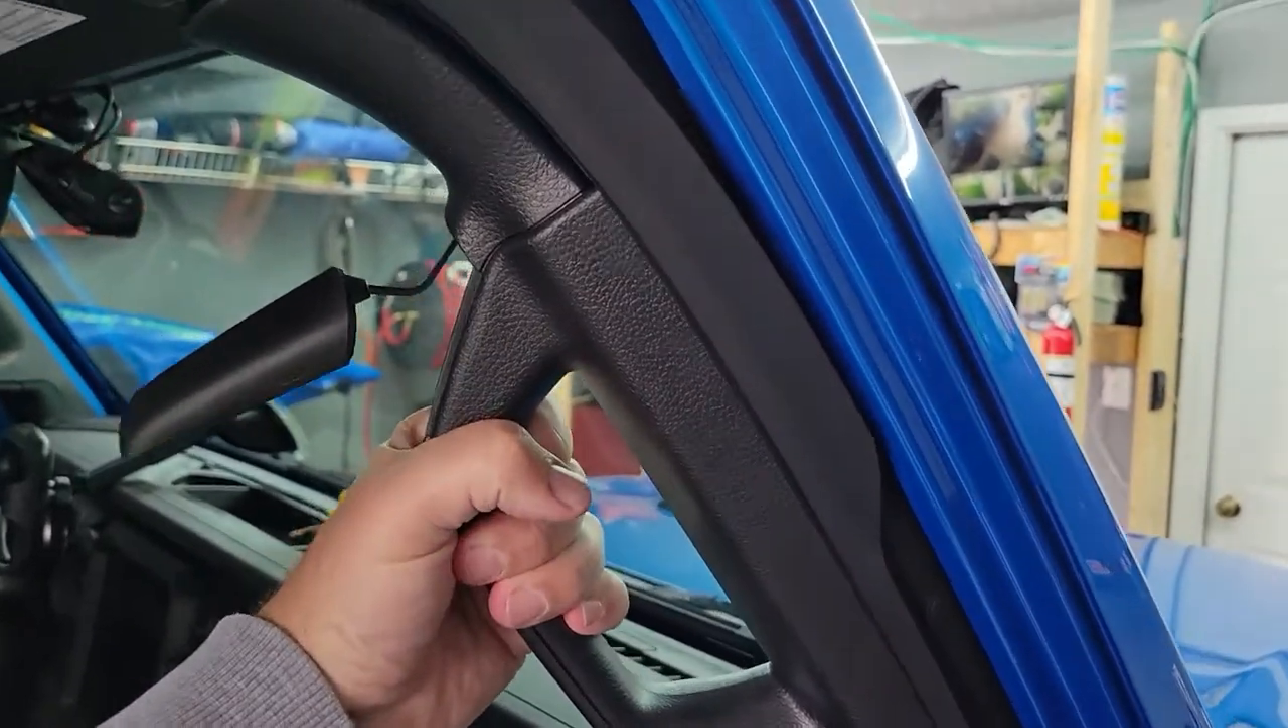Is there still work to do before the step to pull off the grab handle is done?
Yes.